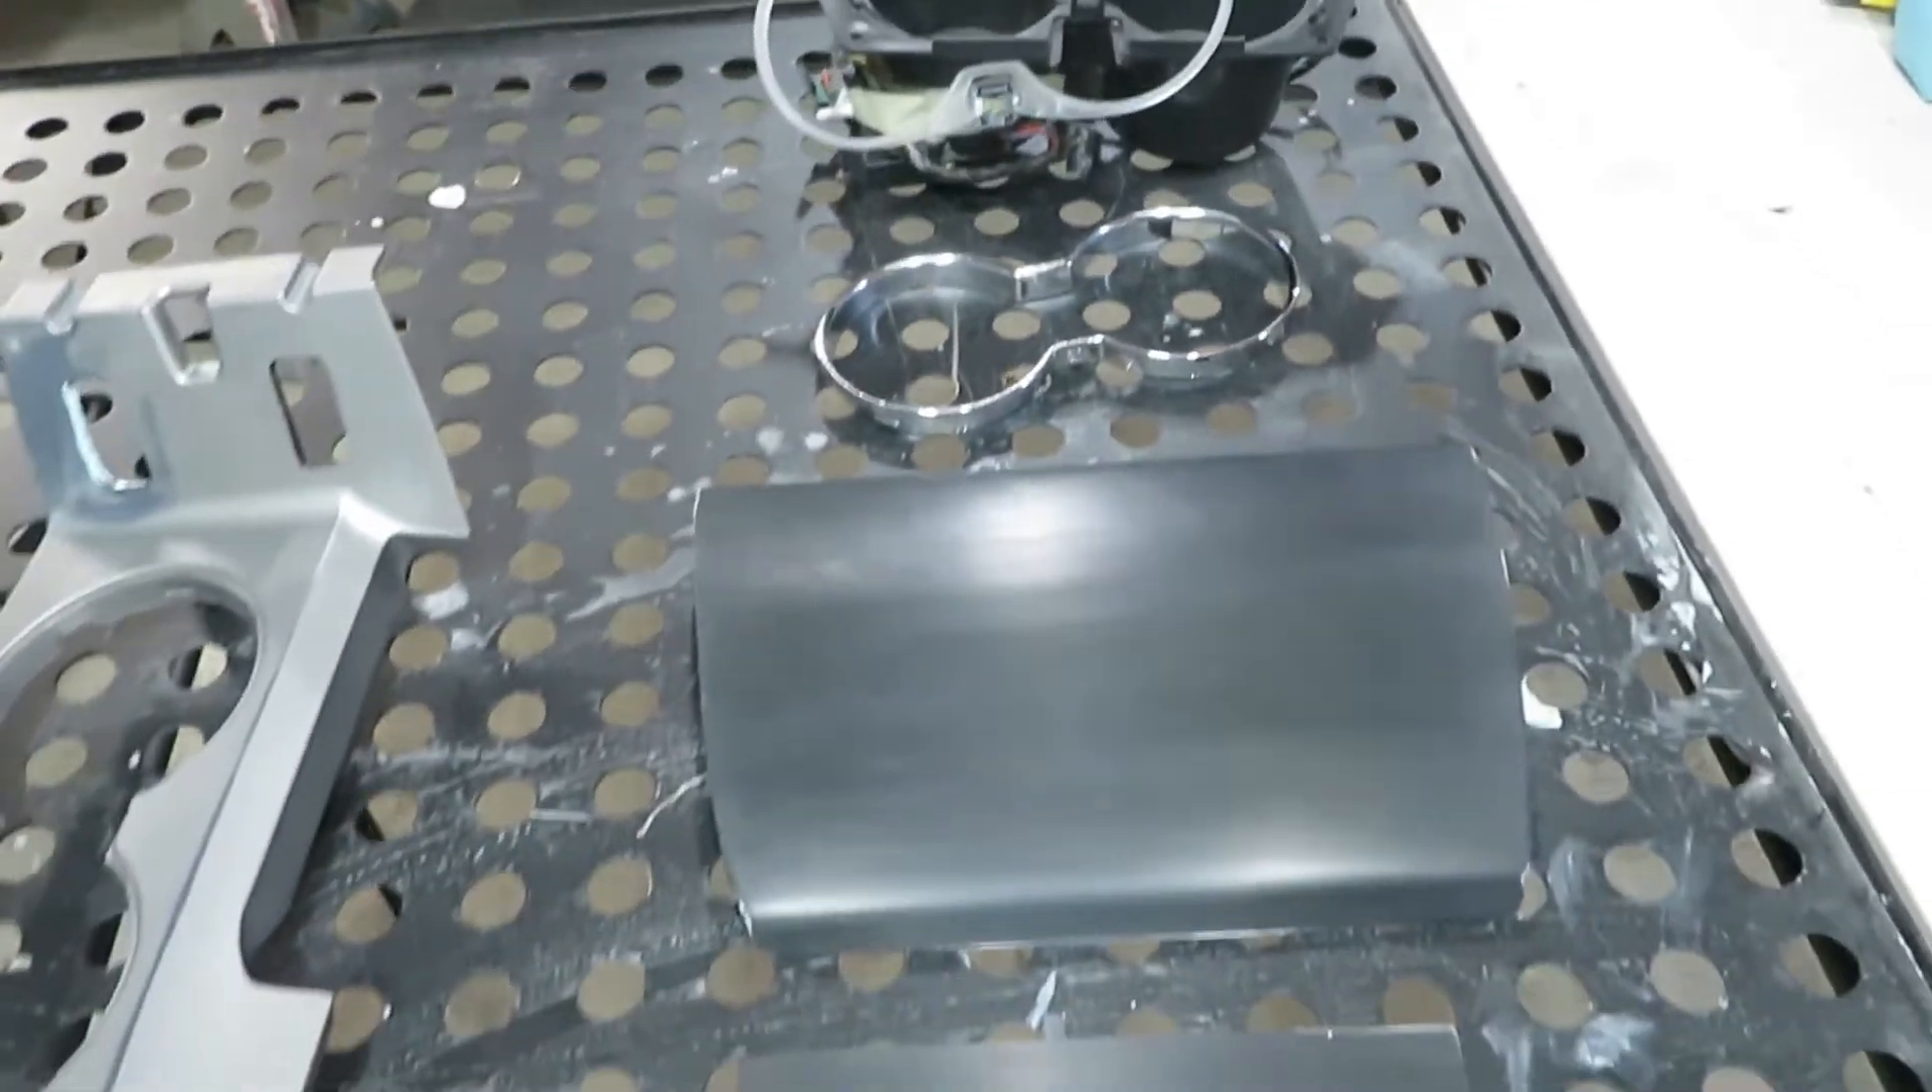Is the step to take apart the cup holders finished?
Yes.